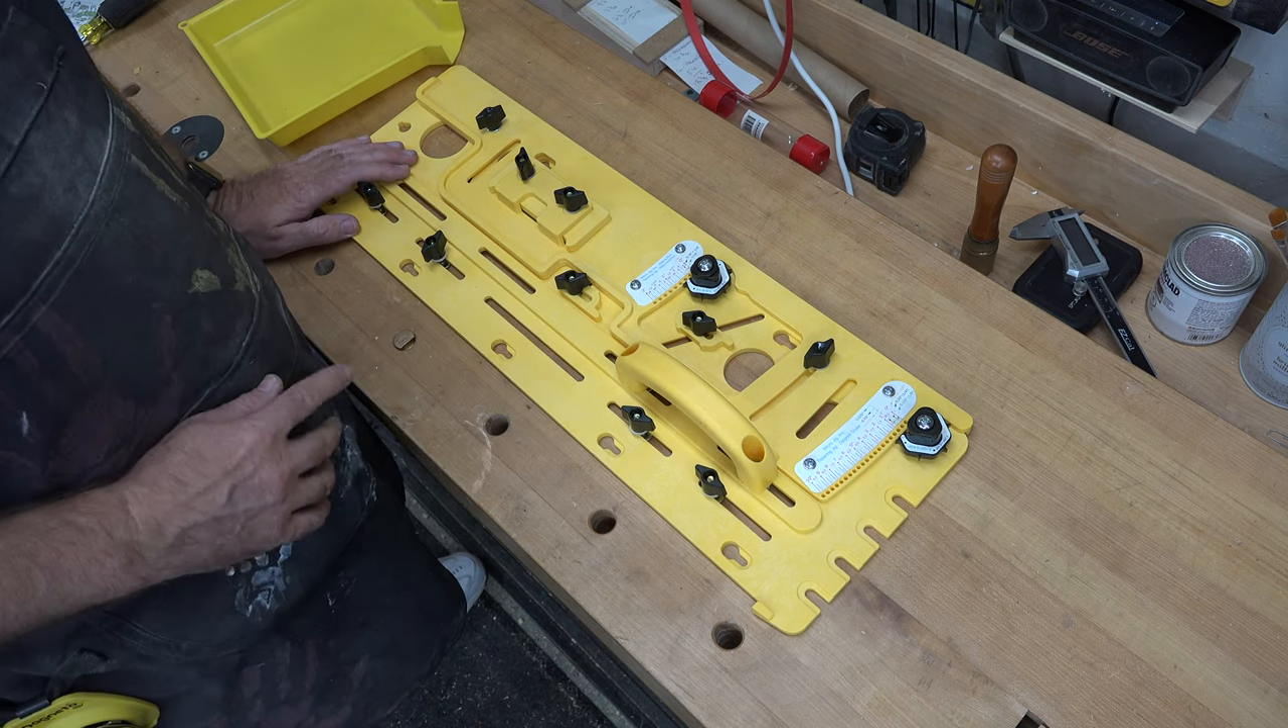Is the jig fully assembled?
Yes.